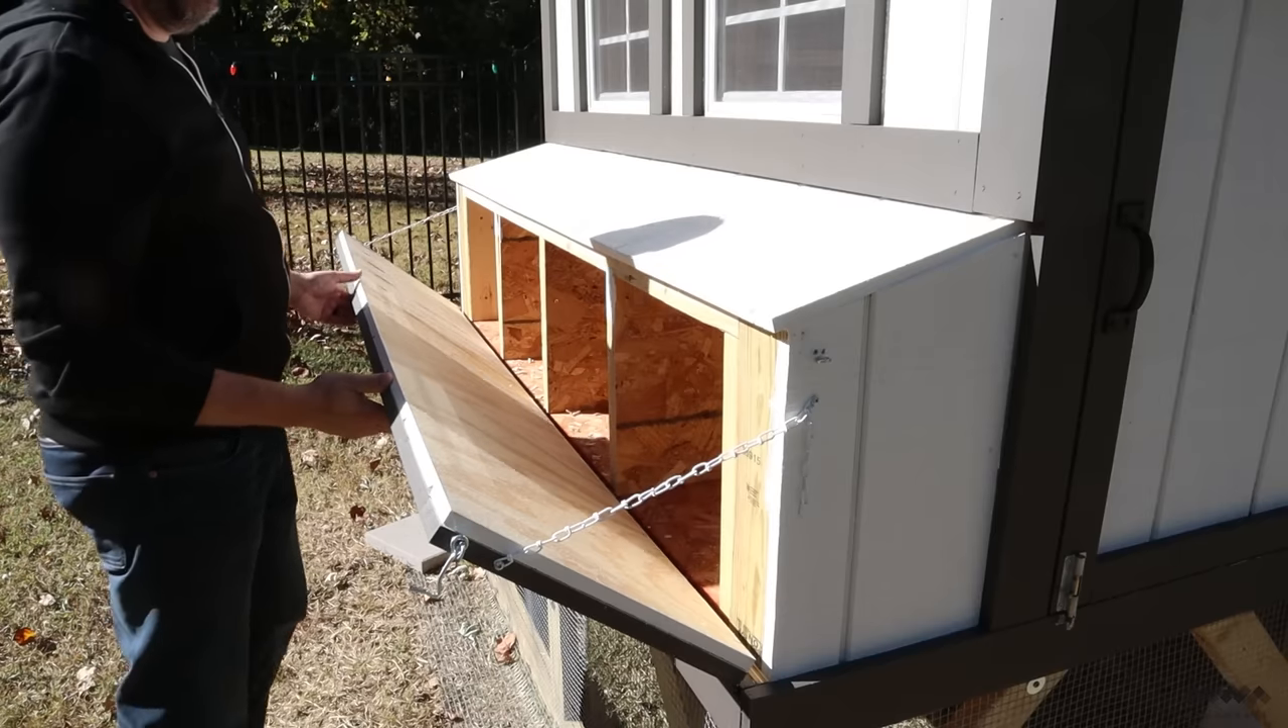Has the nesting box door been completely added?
Yes.